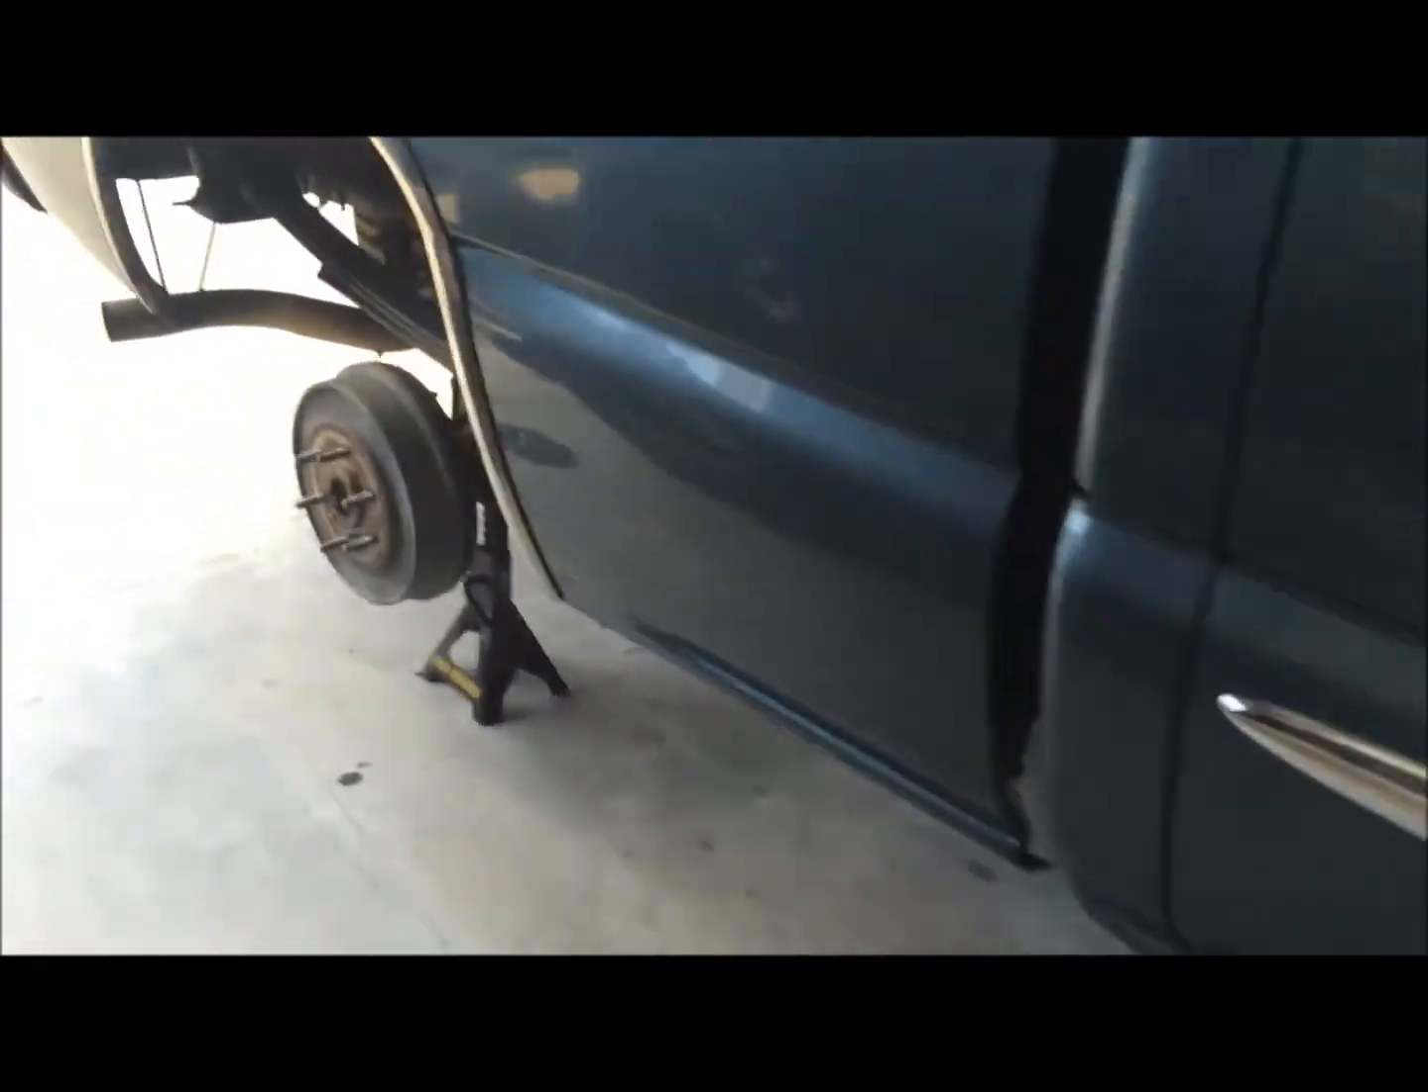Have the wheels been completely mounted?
No.